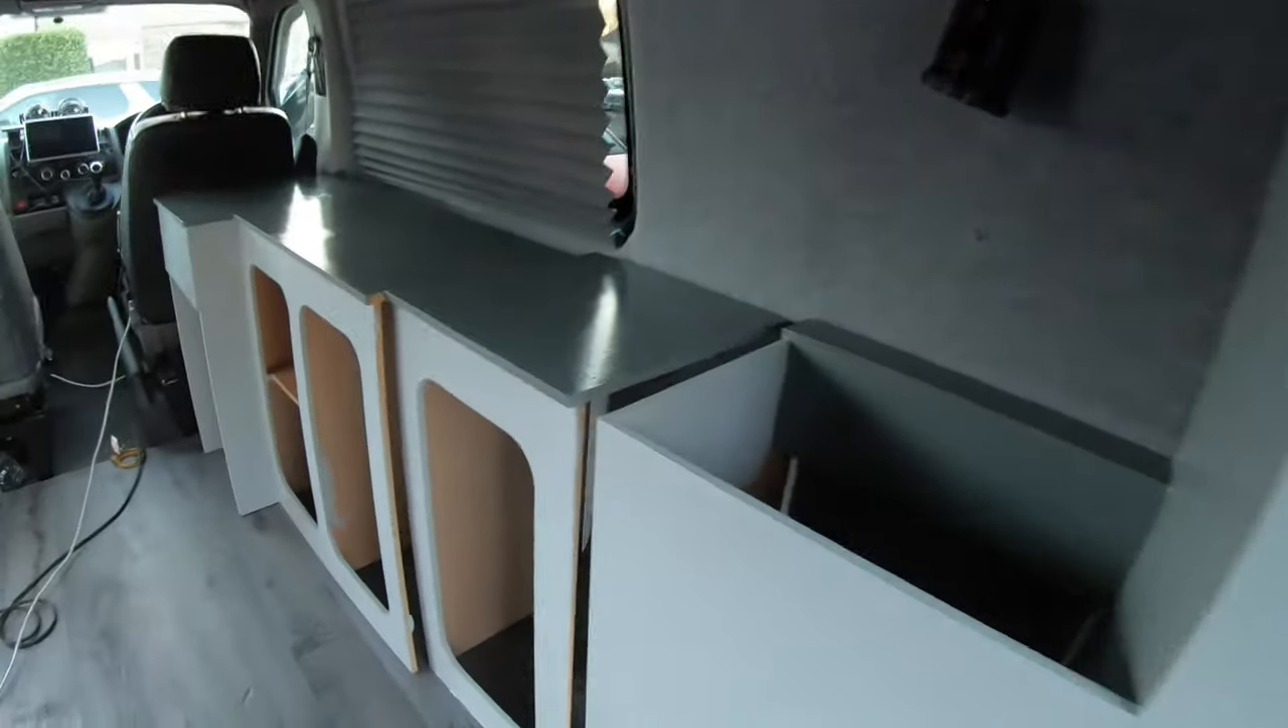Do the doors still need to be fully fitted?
Yes.